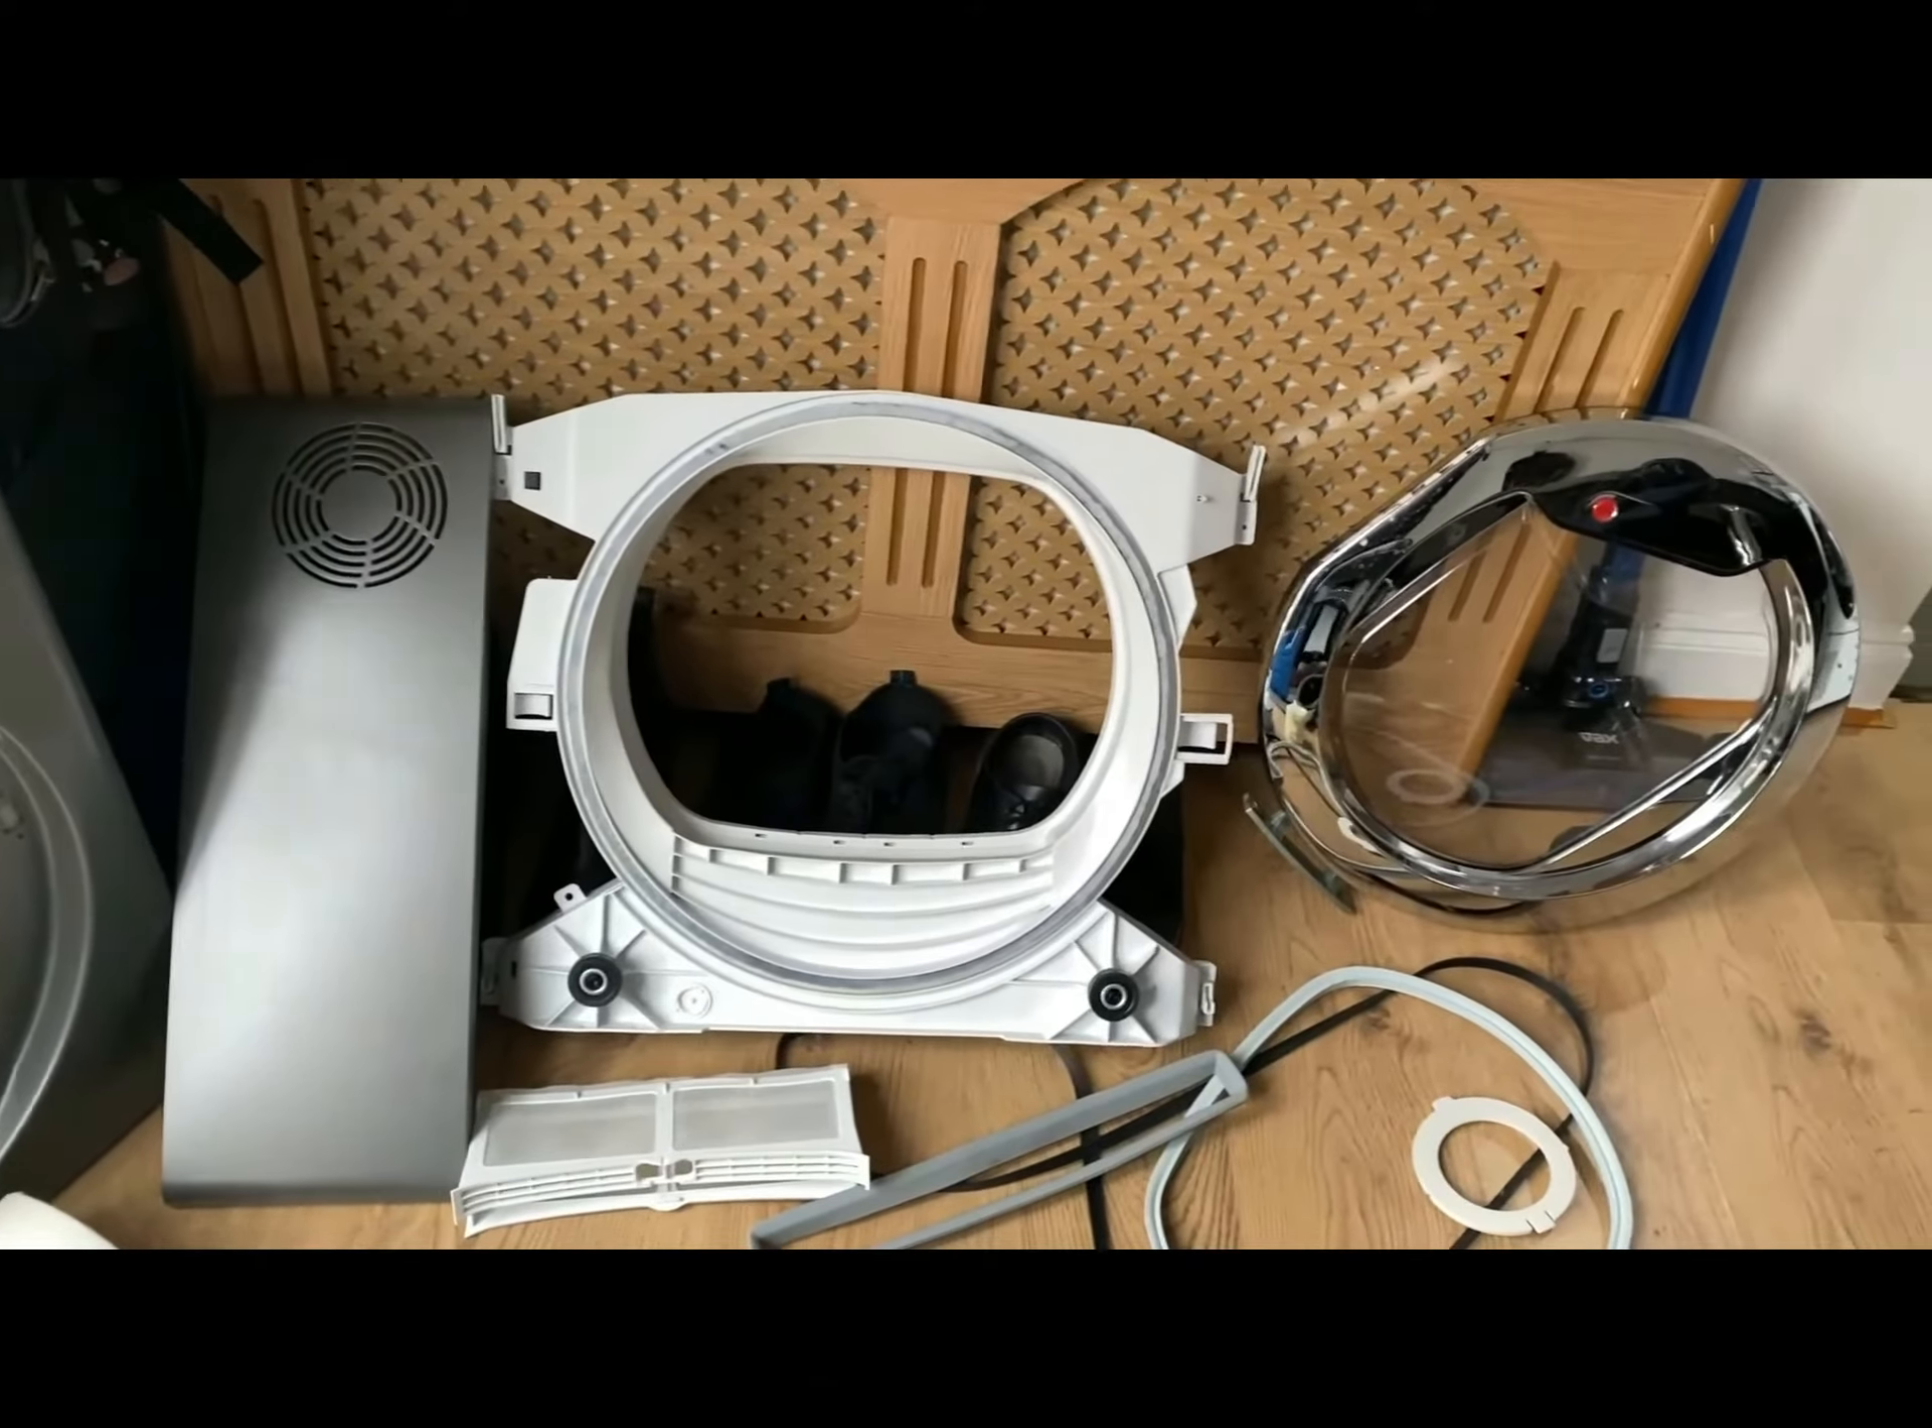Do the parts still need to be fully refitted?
Yes.